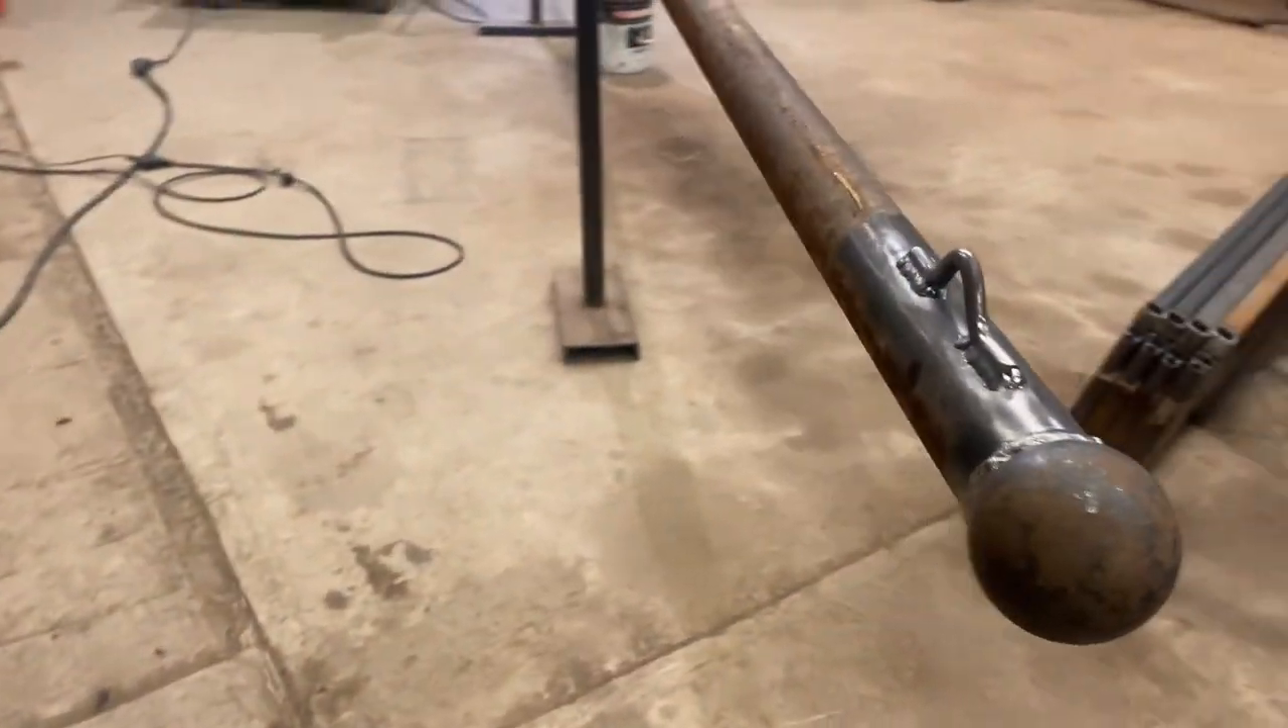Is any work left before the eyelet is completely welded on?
No.